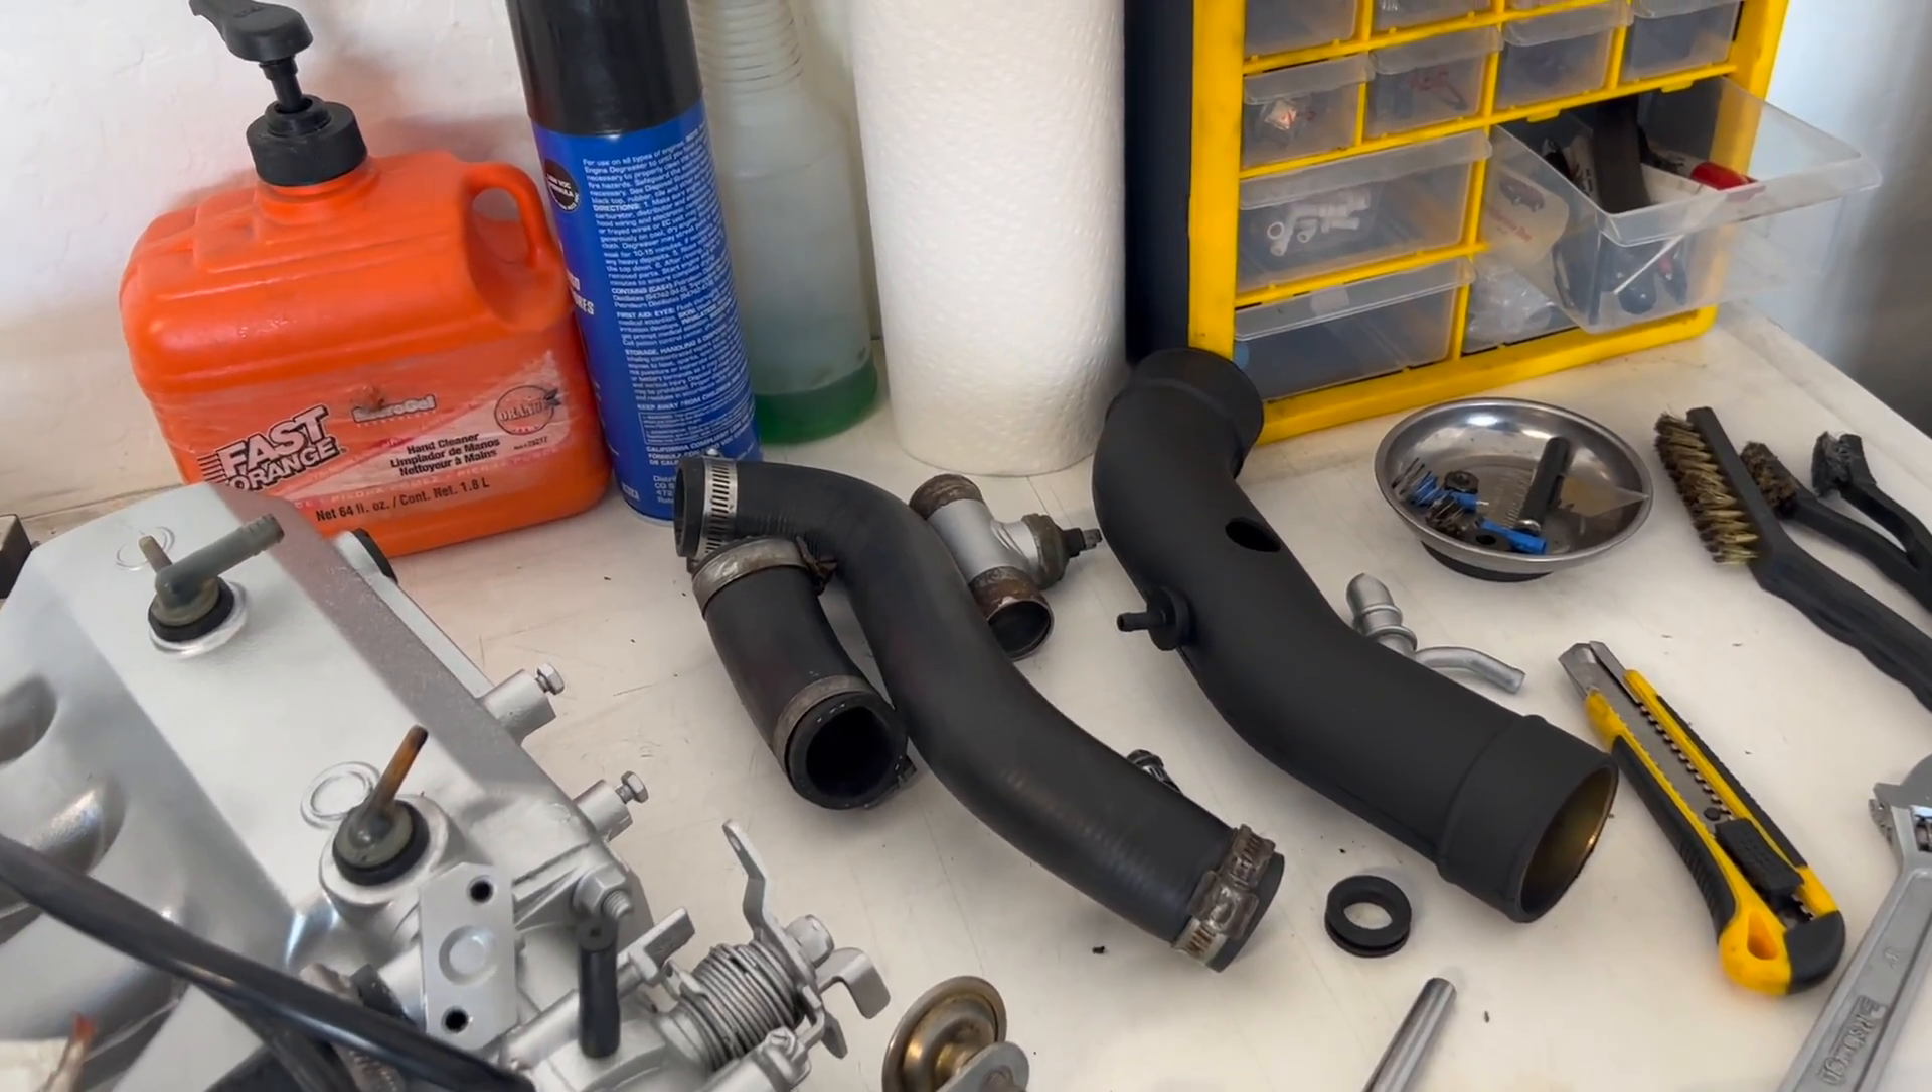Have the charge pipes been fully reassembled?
No.